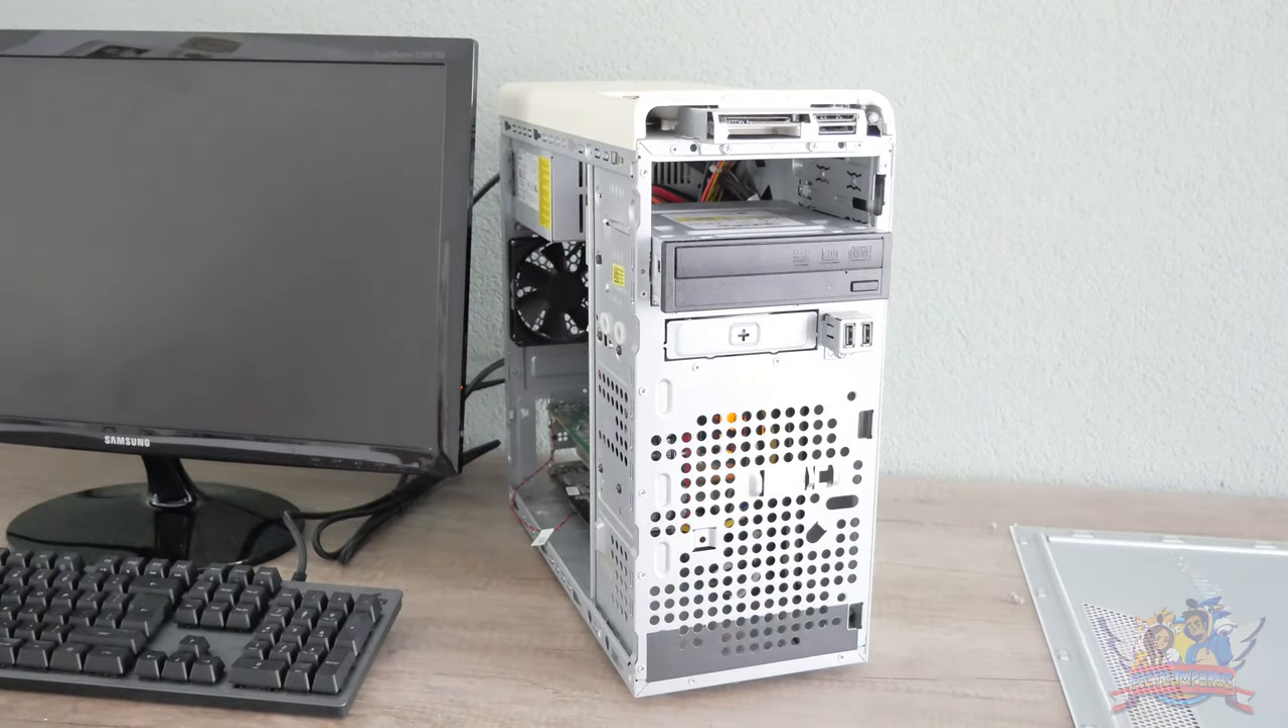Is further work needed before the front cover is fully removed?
No.